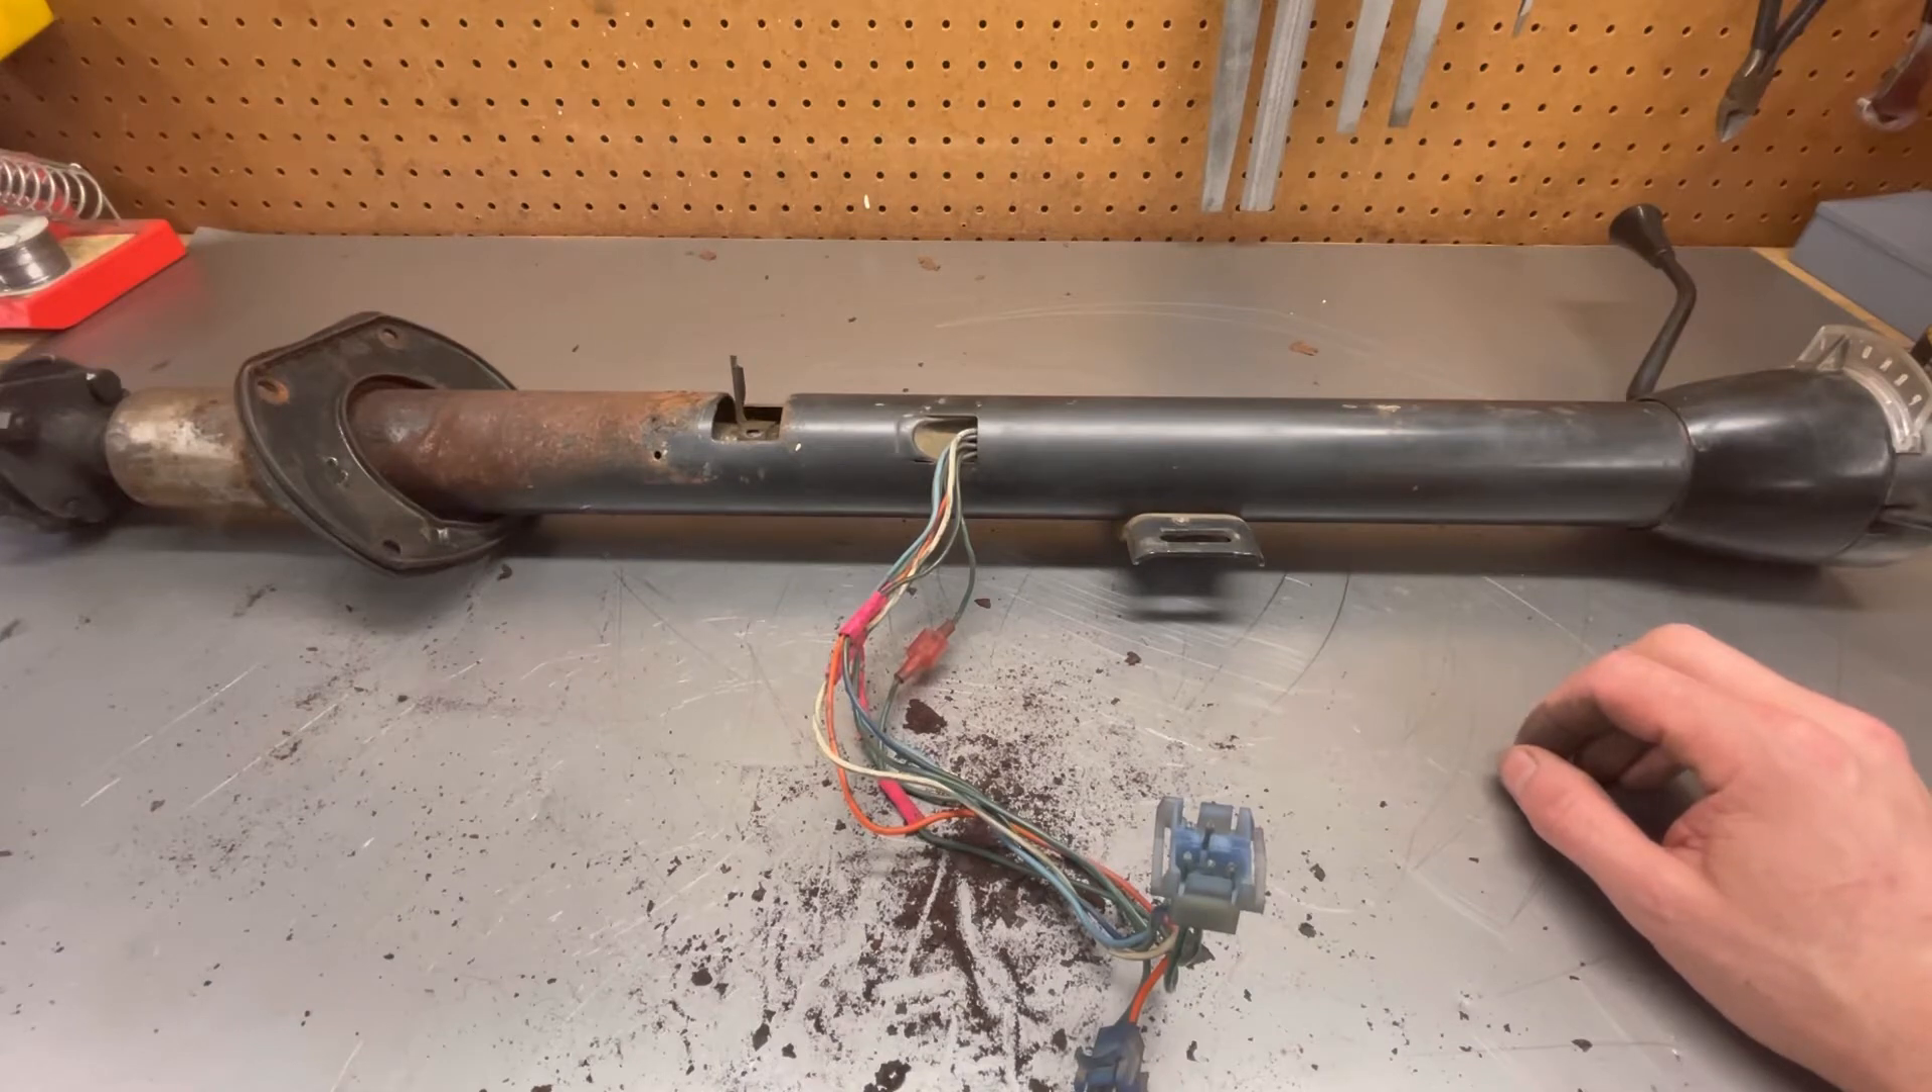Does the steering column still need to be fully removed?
No.